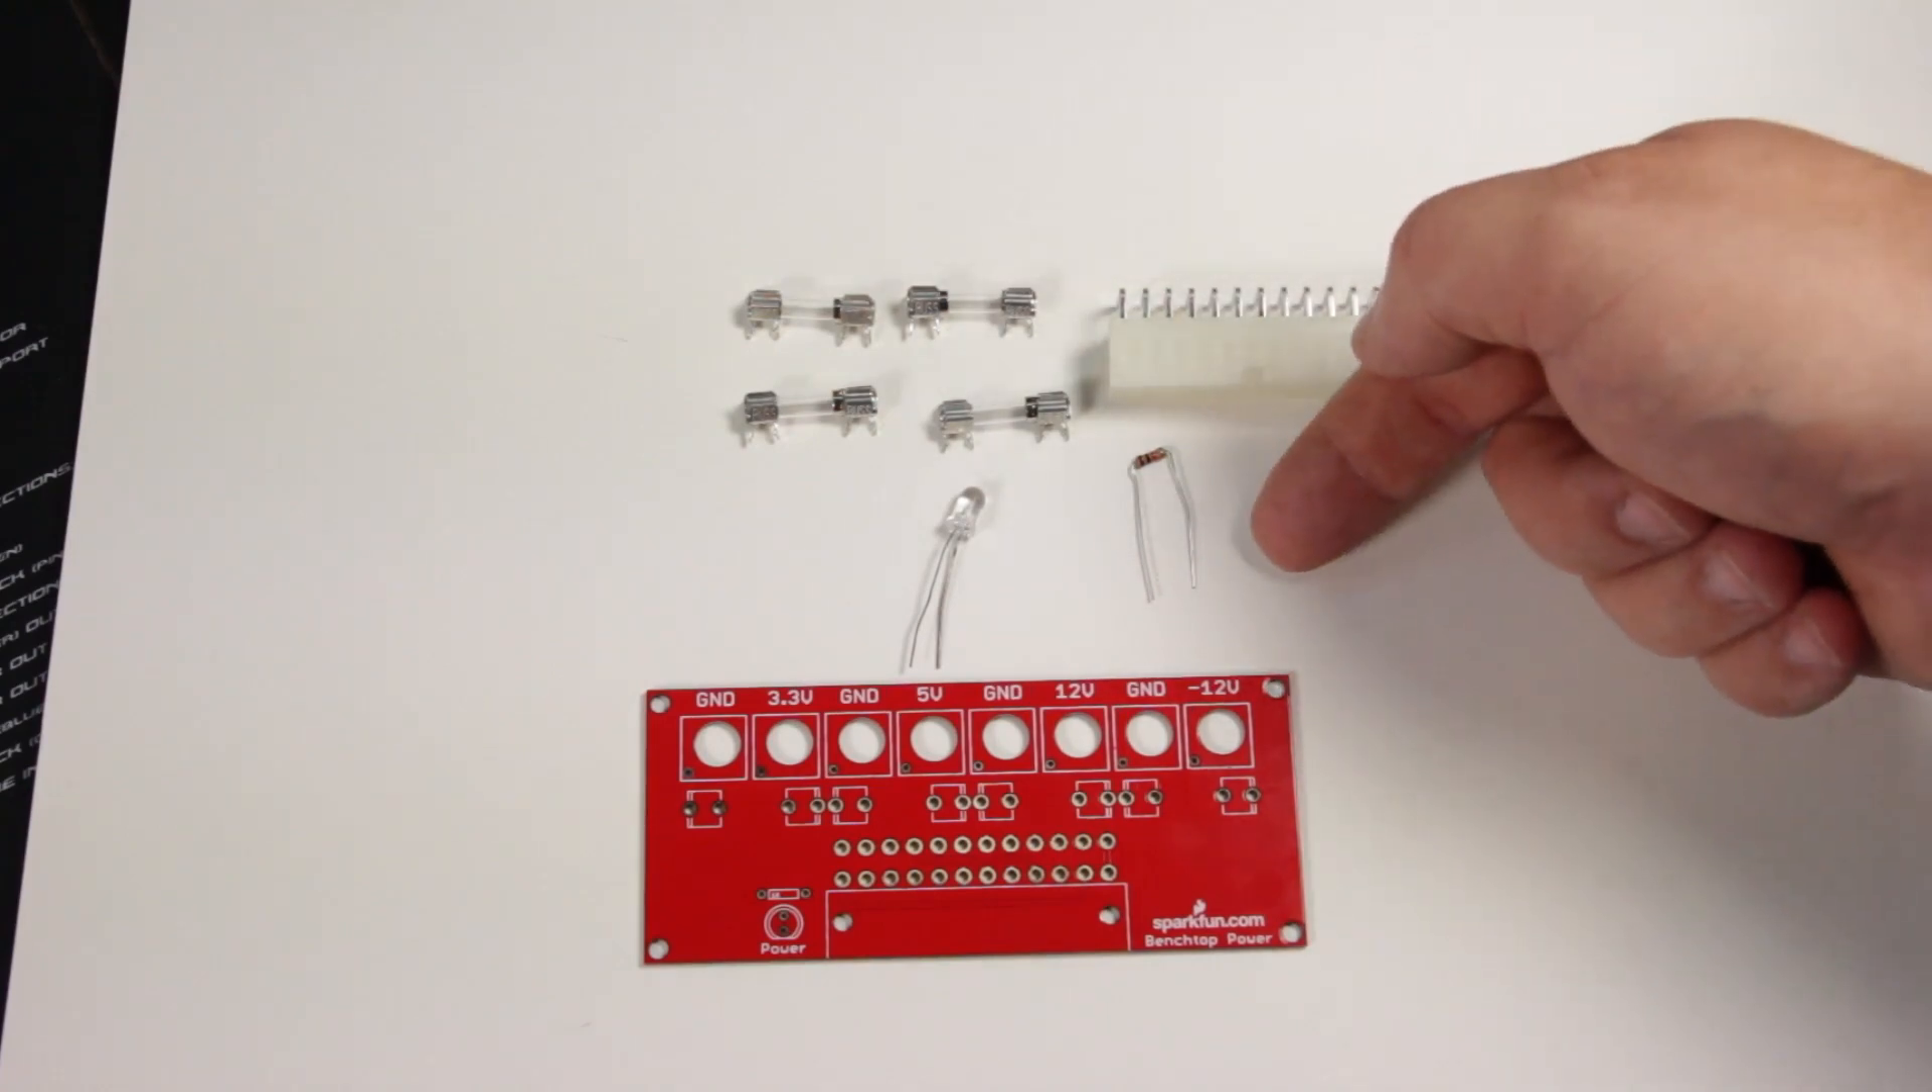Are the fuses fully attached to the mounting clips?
Yes.